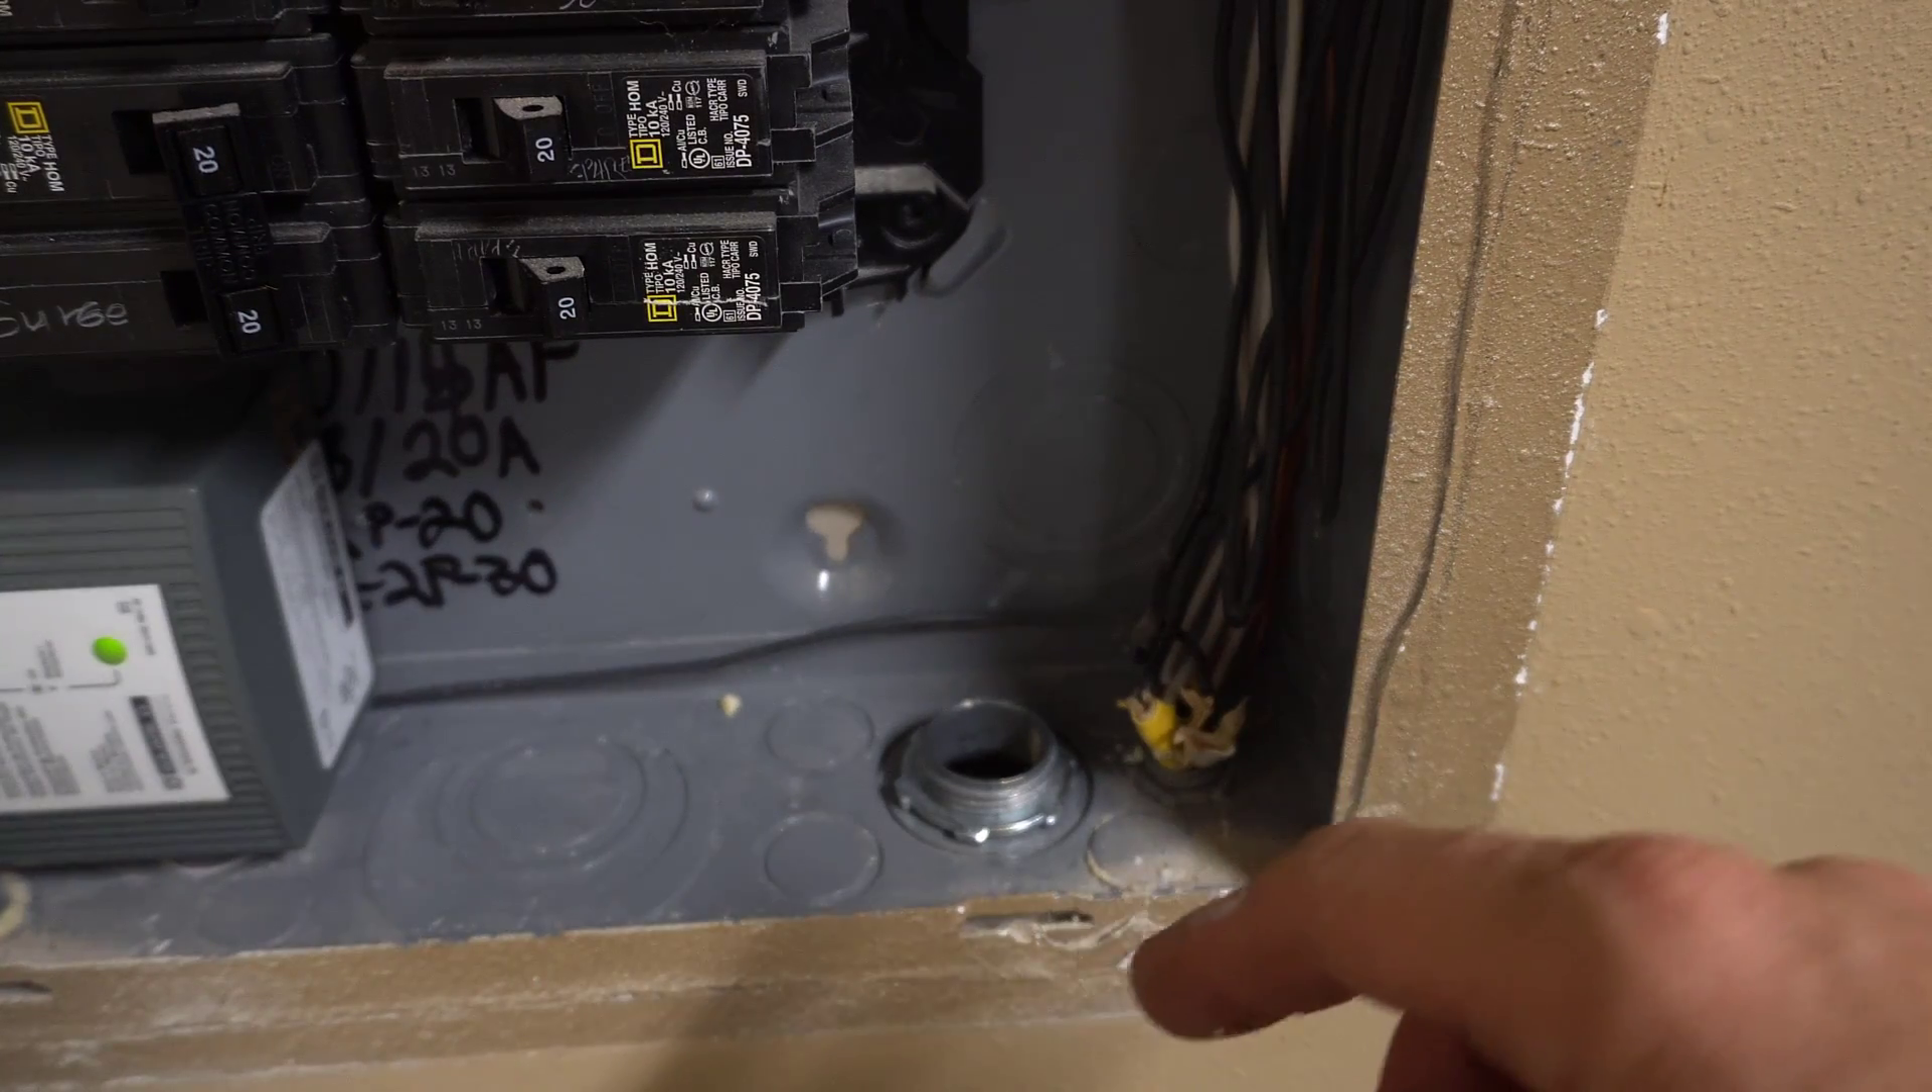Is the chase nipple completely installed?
Yes.